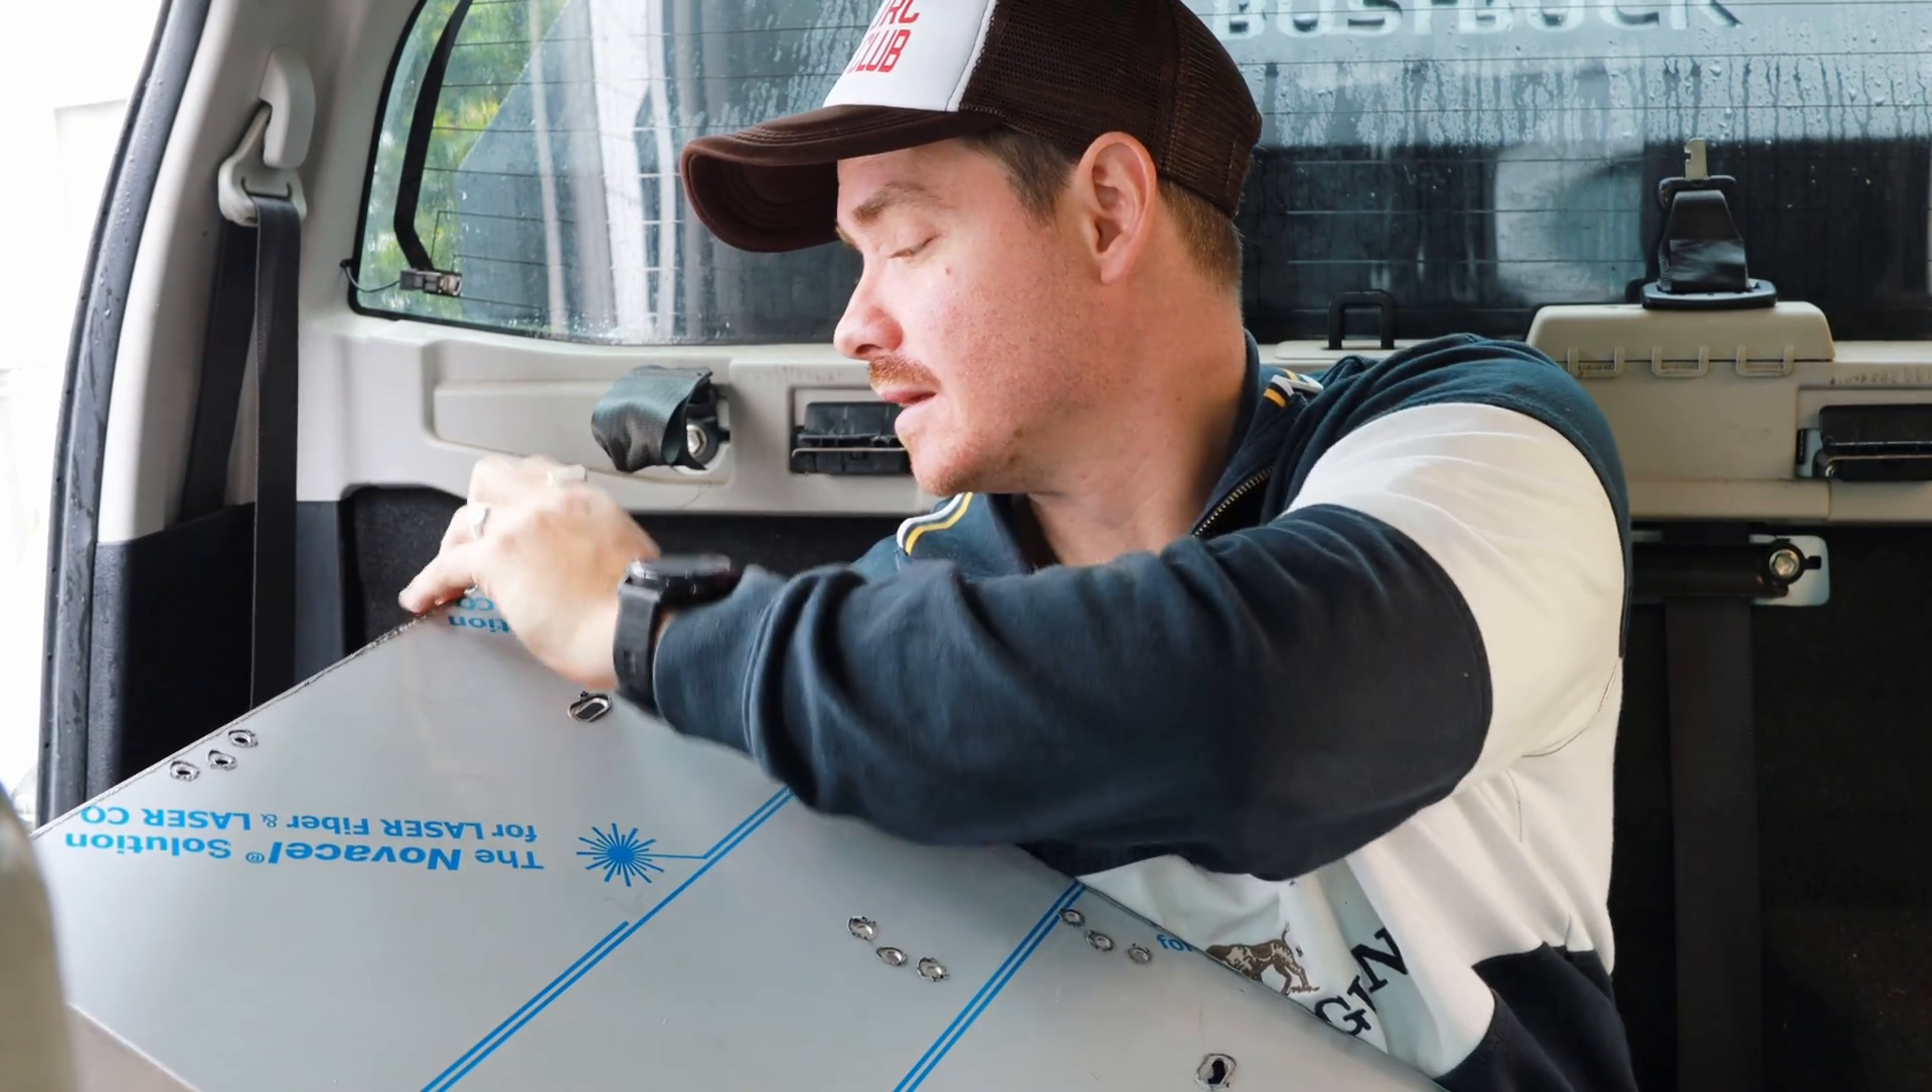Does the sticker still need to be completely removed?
Yes.